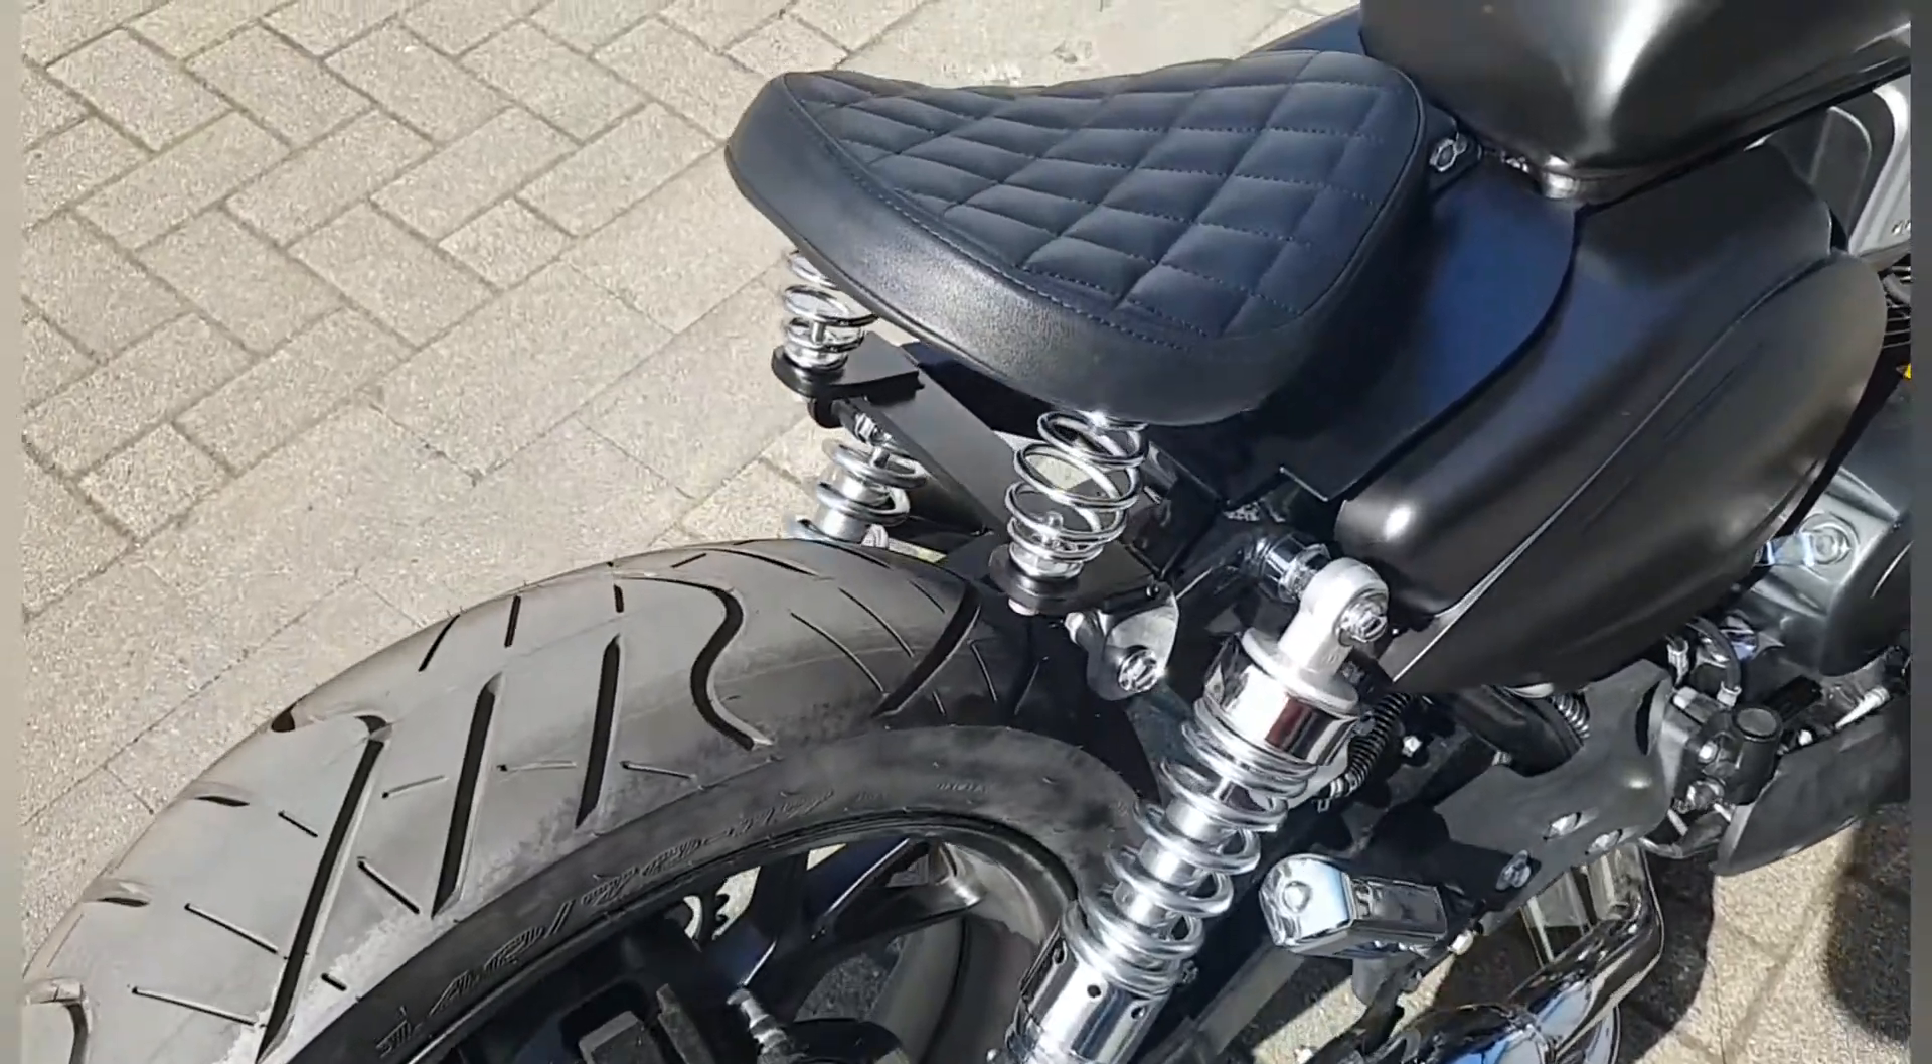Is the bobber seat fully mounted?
Yes.